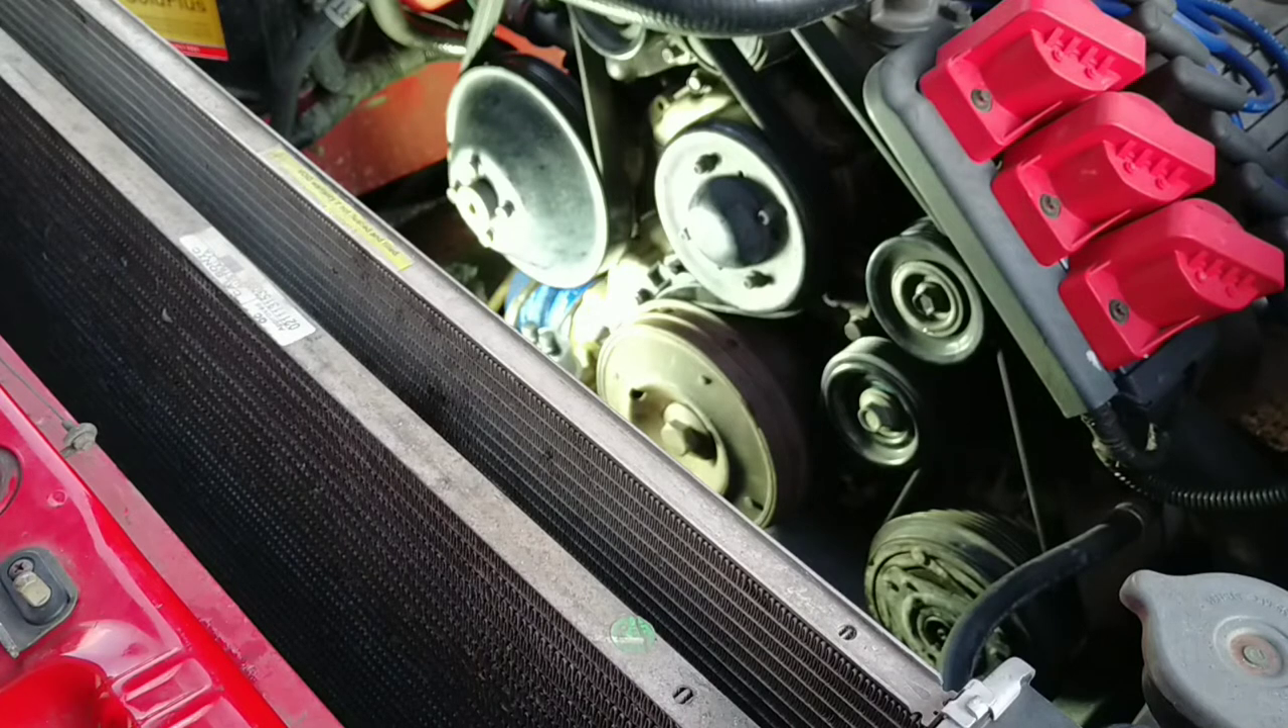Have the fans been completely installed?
No.